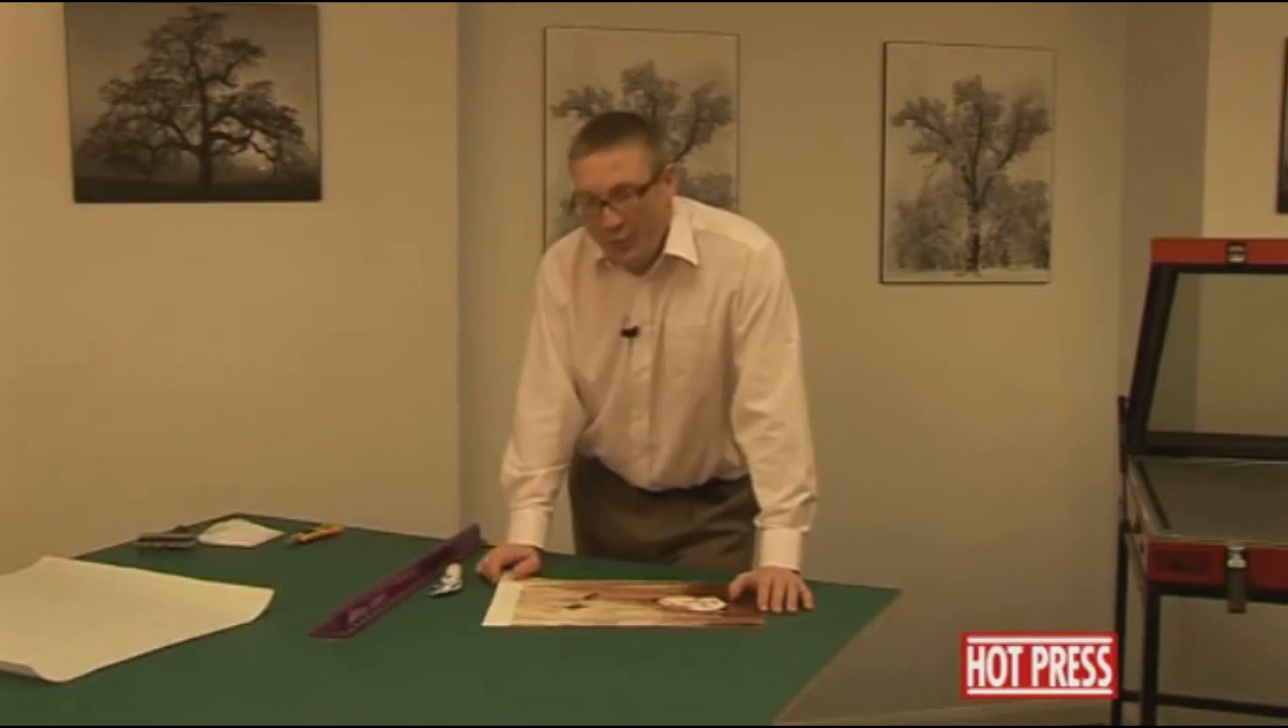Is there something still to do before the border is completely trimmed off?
Yes.